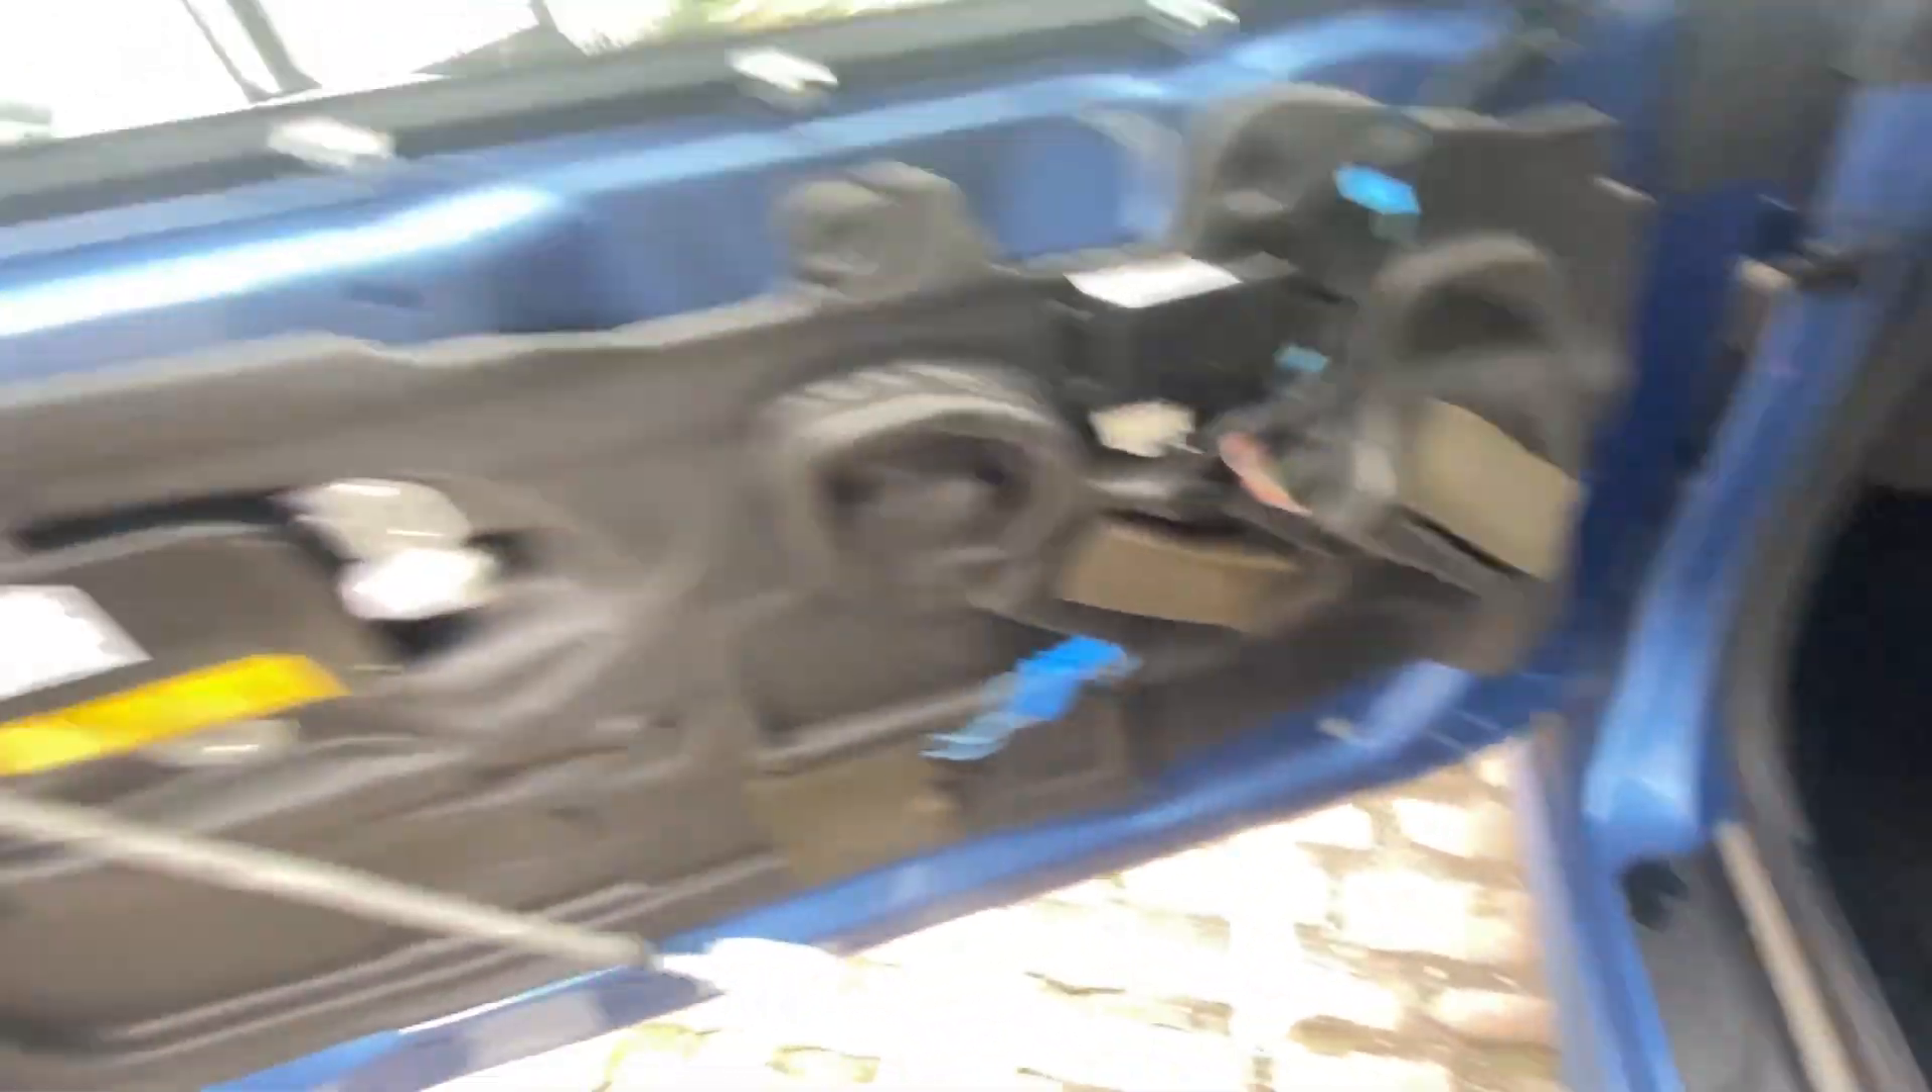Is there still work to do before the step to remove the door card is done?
No.